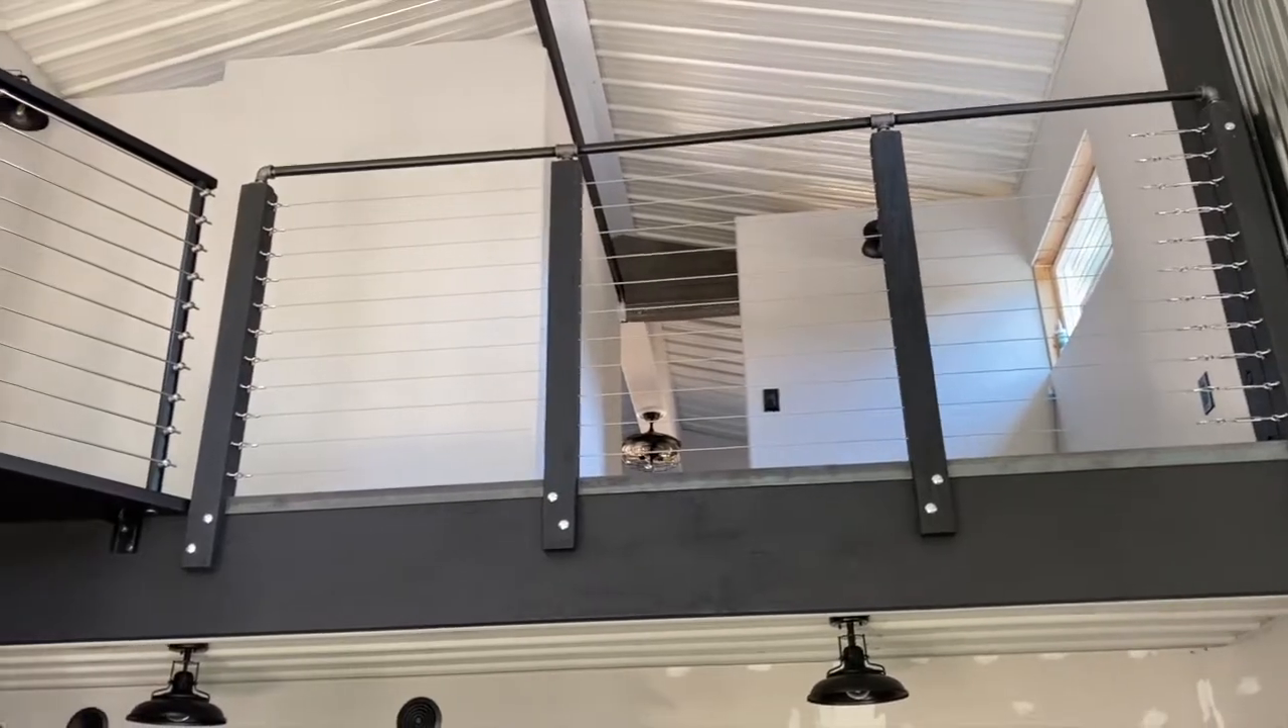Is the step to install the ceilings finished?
Yes.